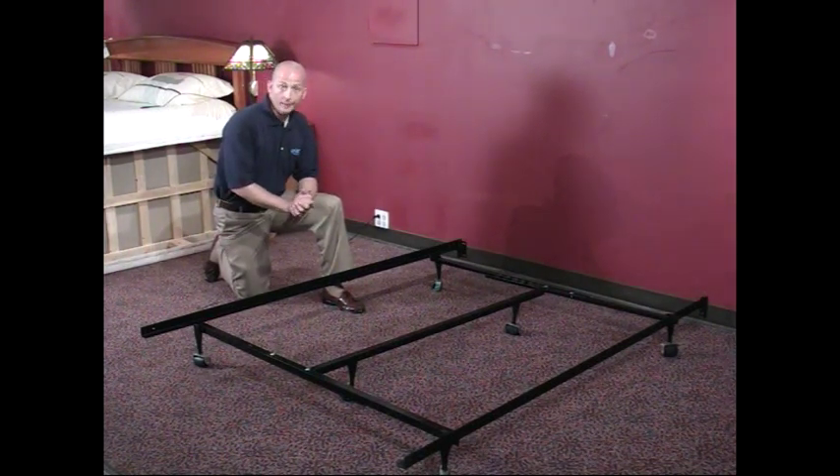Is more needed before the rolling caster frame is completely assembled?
No.